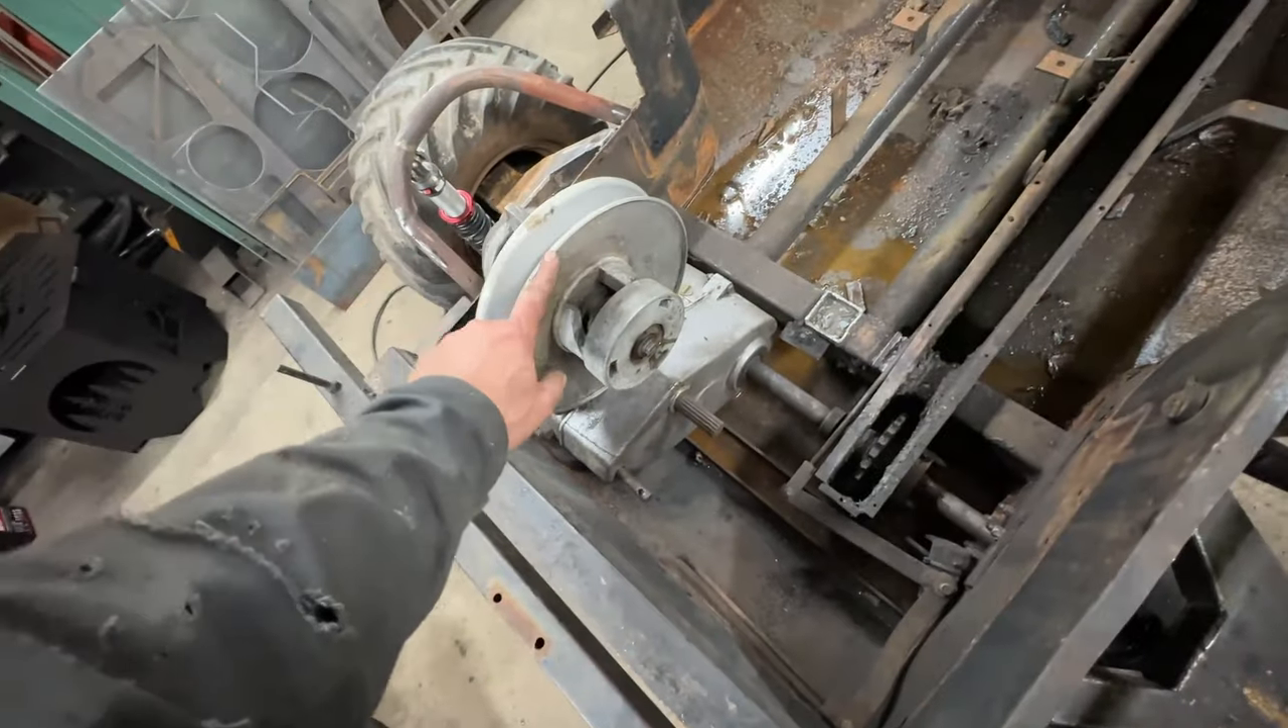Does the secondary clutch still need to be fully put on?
No.